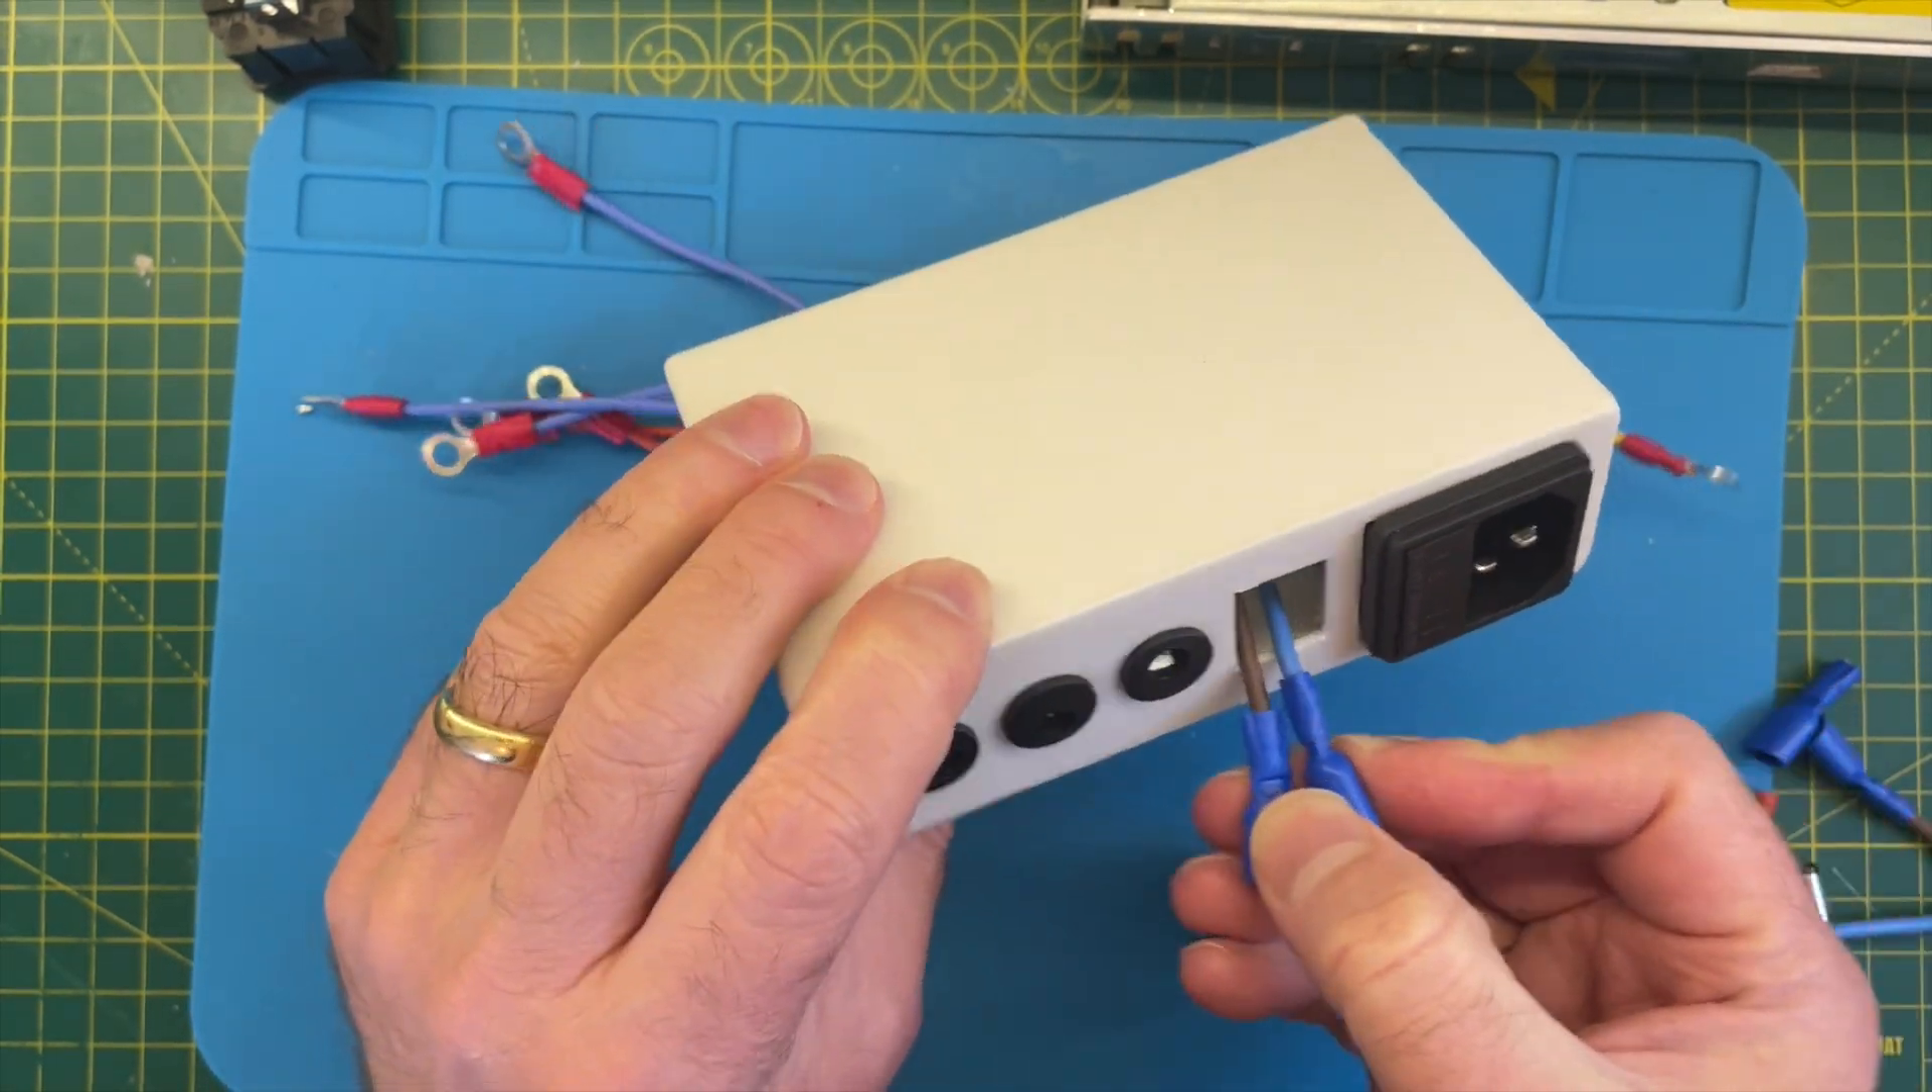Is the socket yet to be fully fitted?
No.